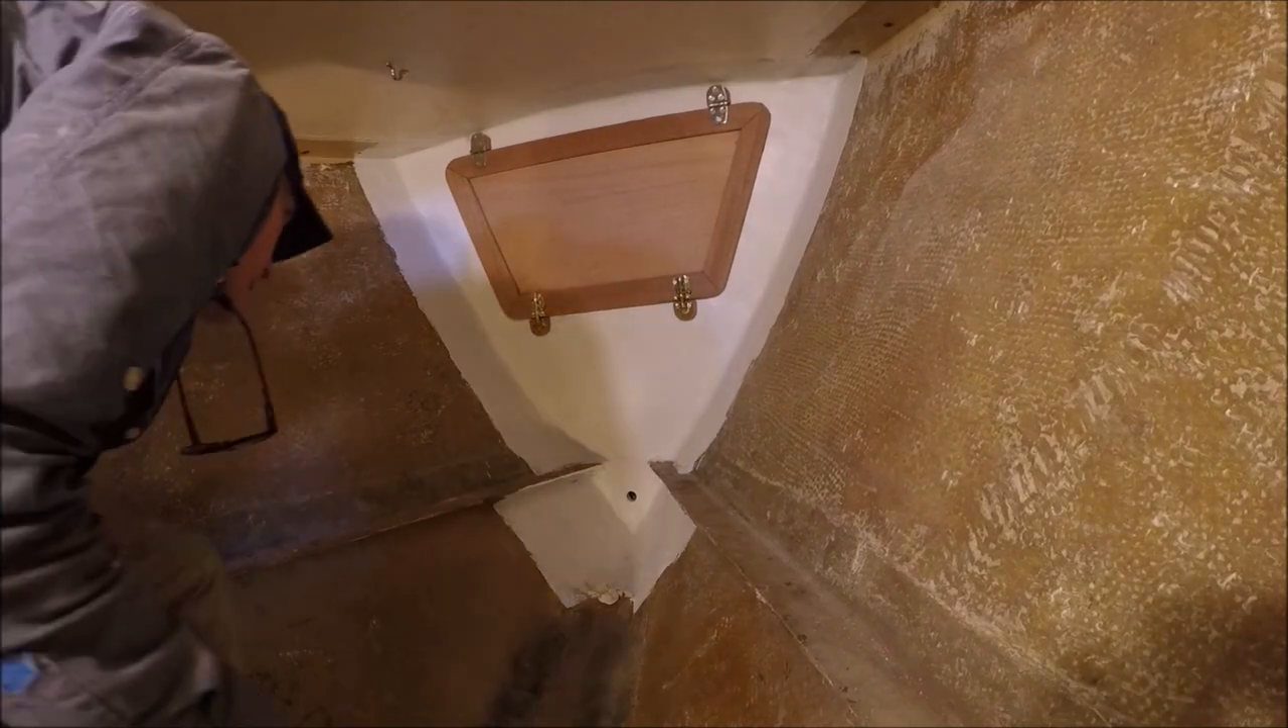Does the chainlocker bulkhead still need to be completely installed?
No.